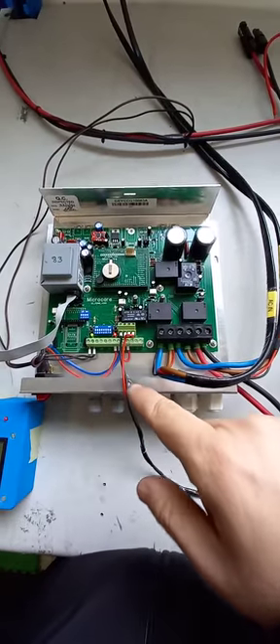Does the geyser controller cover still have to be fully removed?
No.